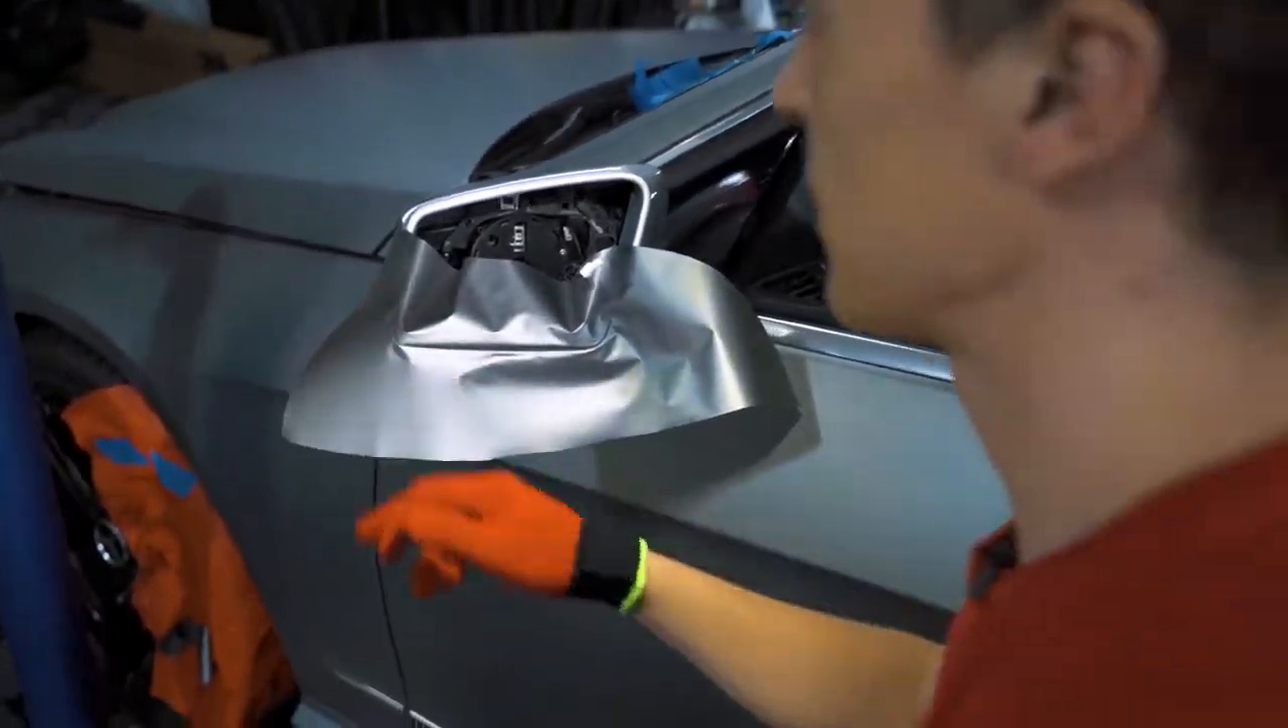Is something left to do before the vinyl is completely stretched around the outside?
Yes.